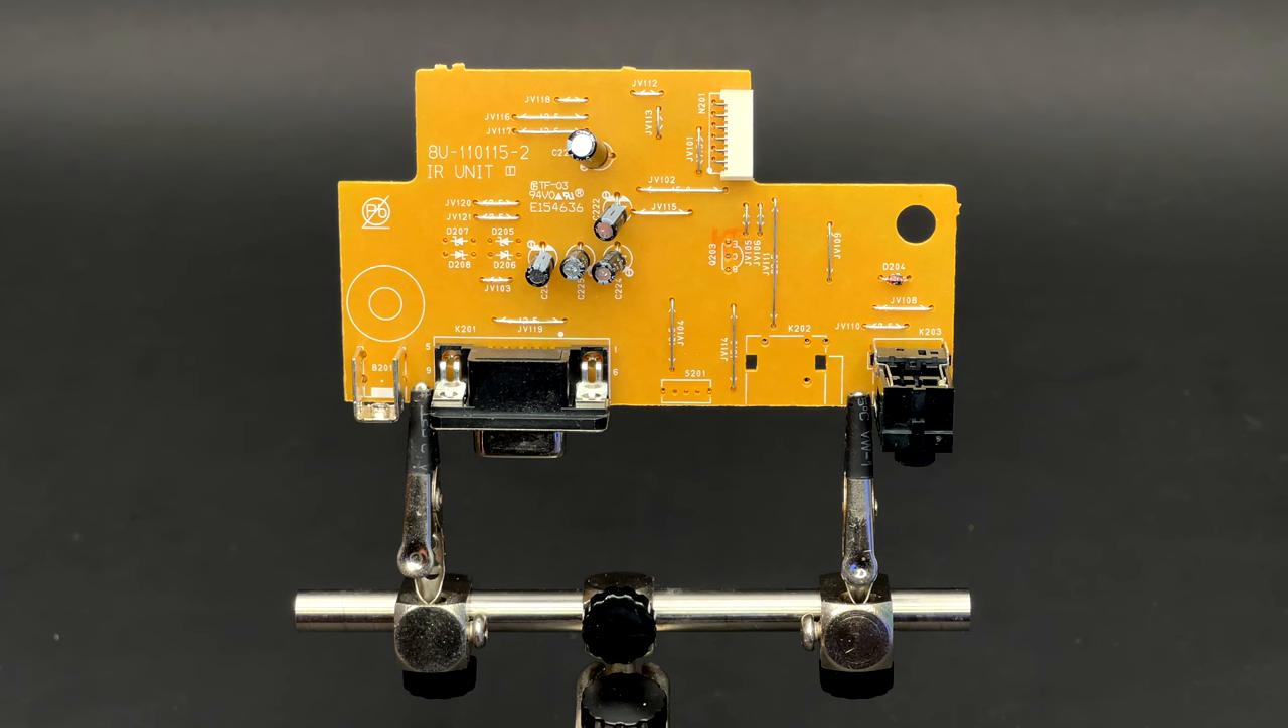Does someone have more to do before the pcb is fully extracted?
No.